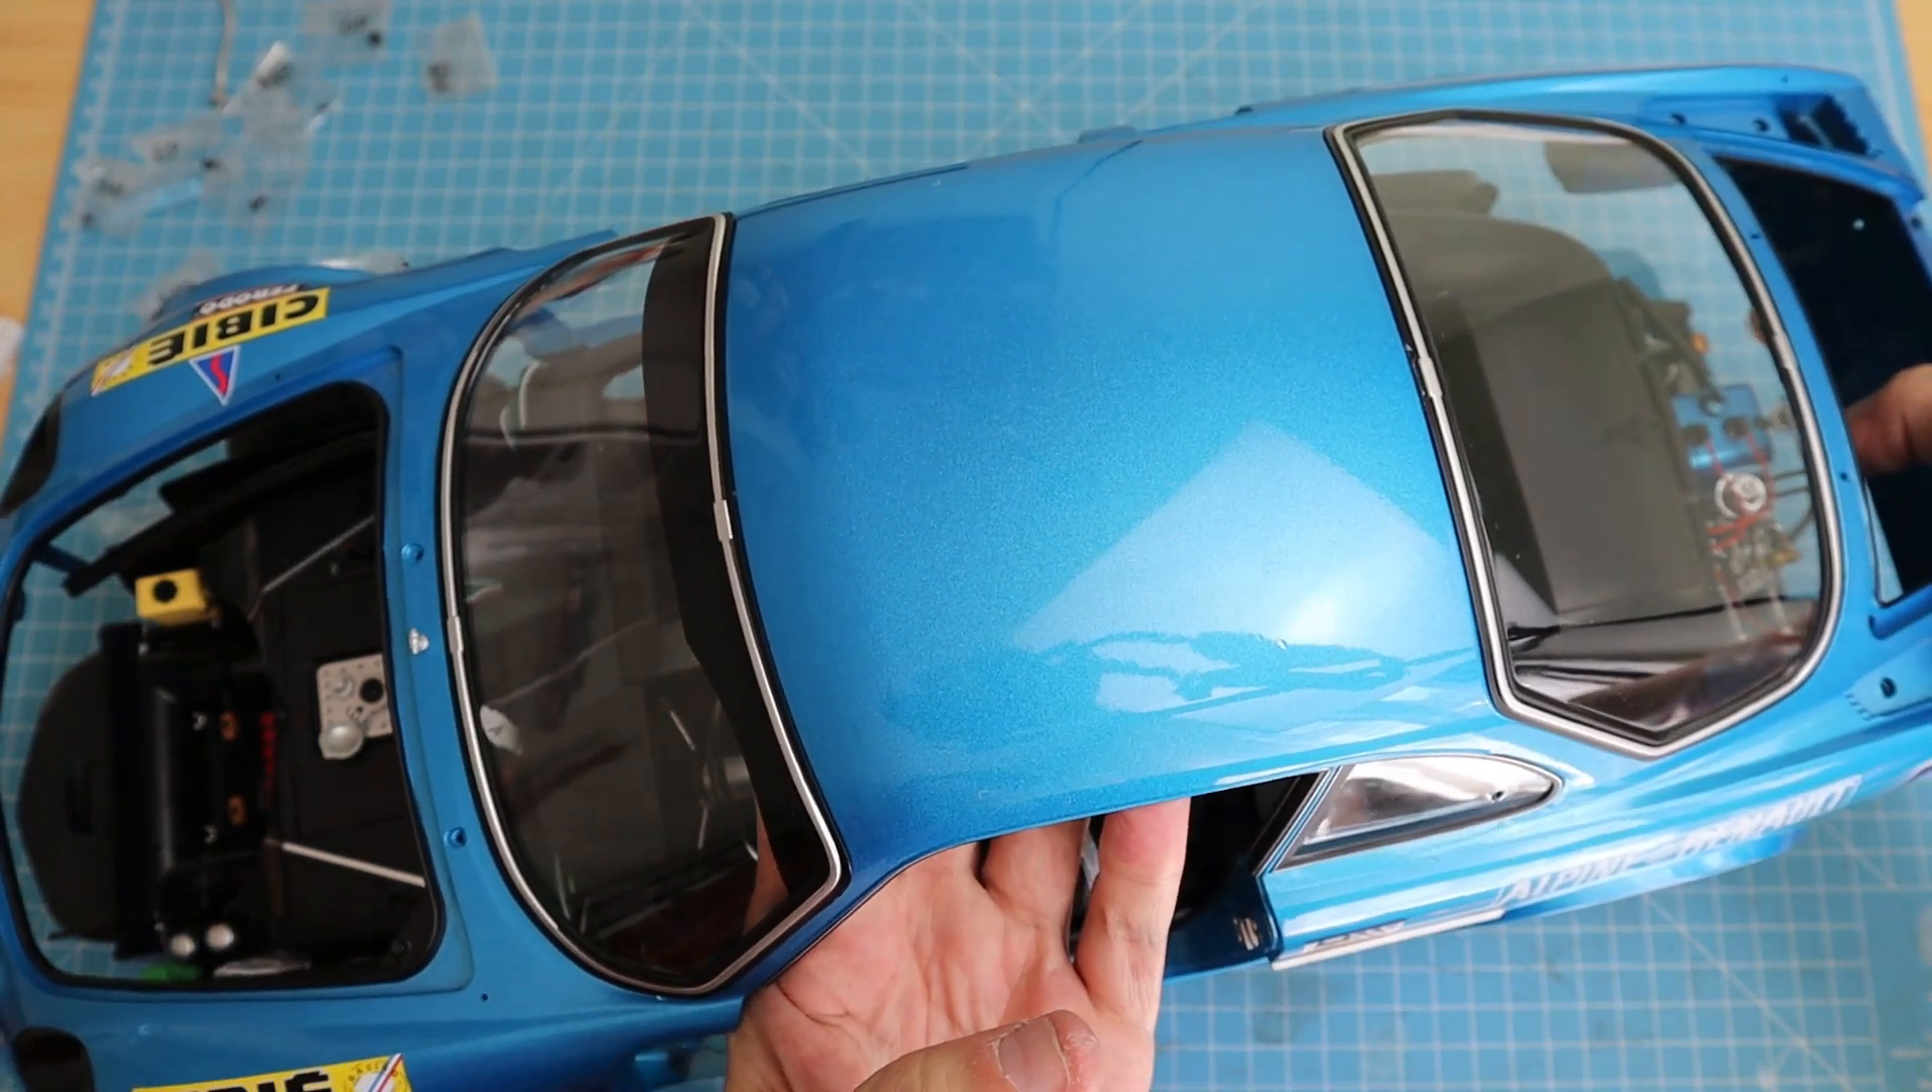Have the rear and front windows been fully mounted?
Yes.